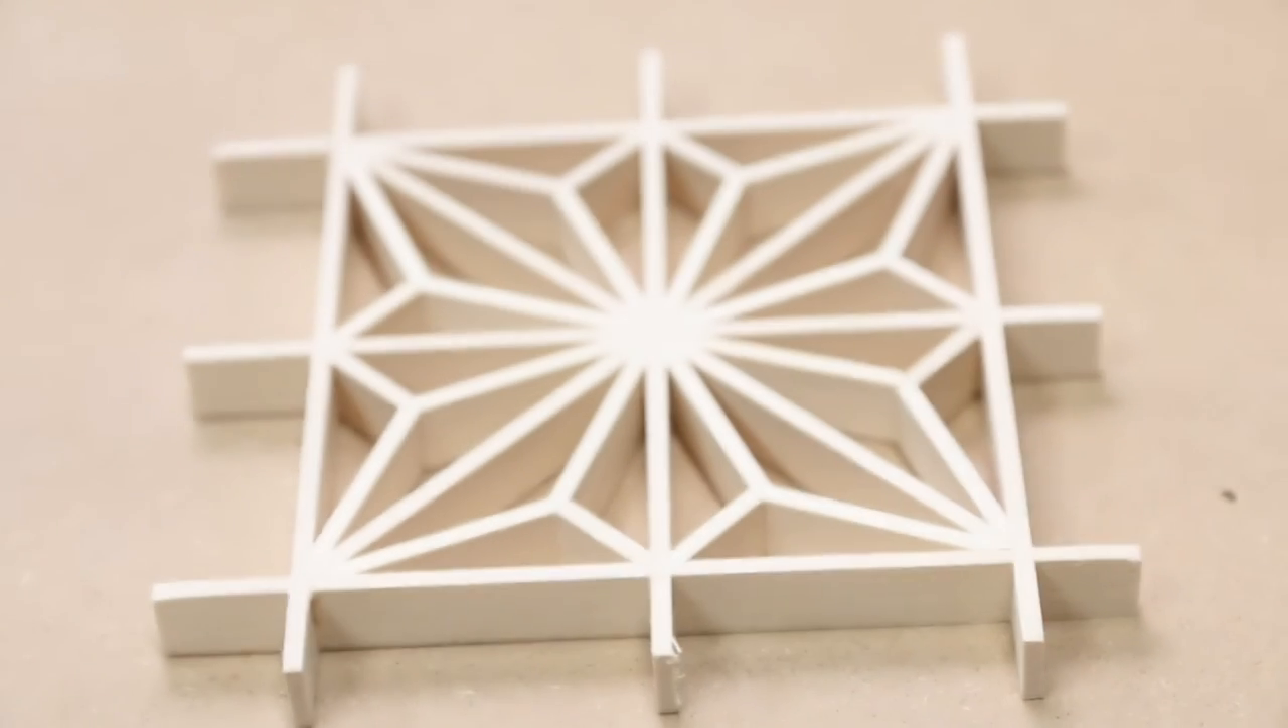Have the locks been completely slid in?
Yes.